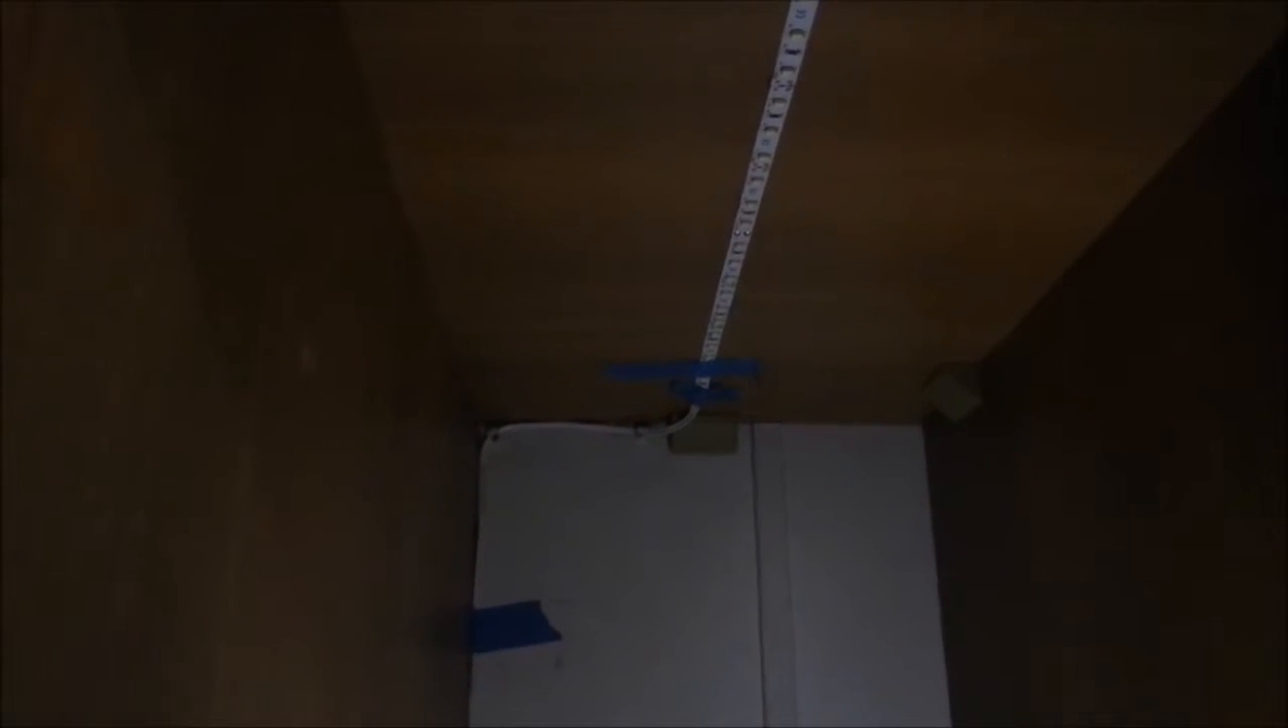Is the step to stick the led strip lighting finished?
Yes.